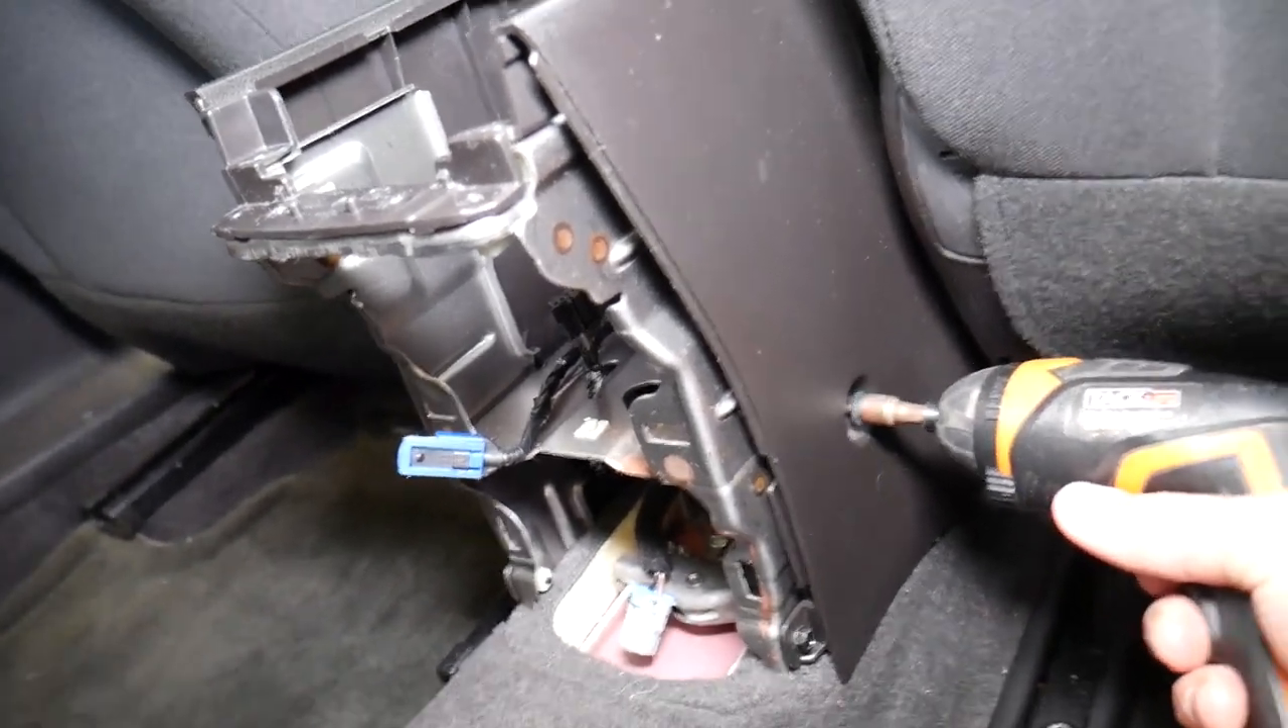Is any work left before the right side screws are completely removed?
Yes.